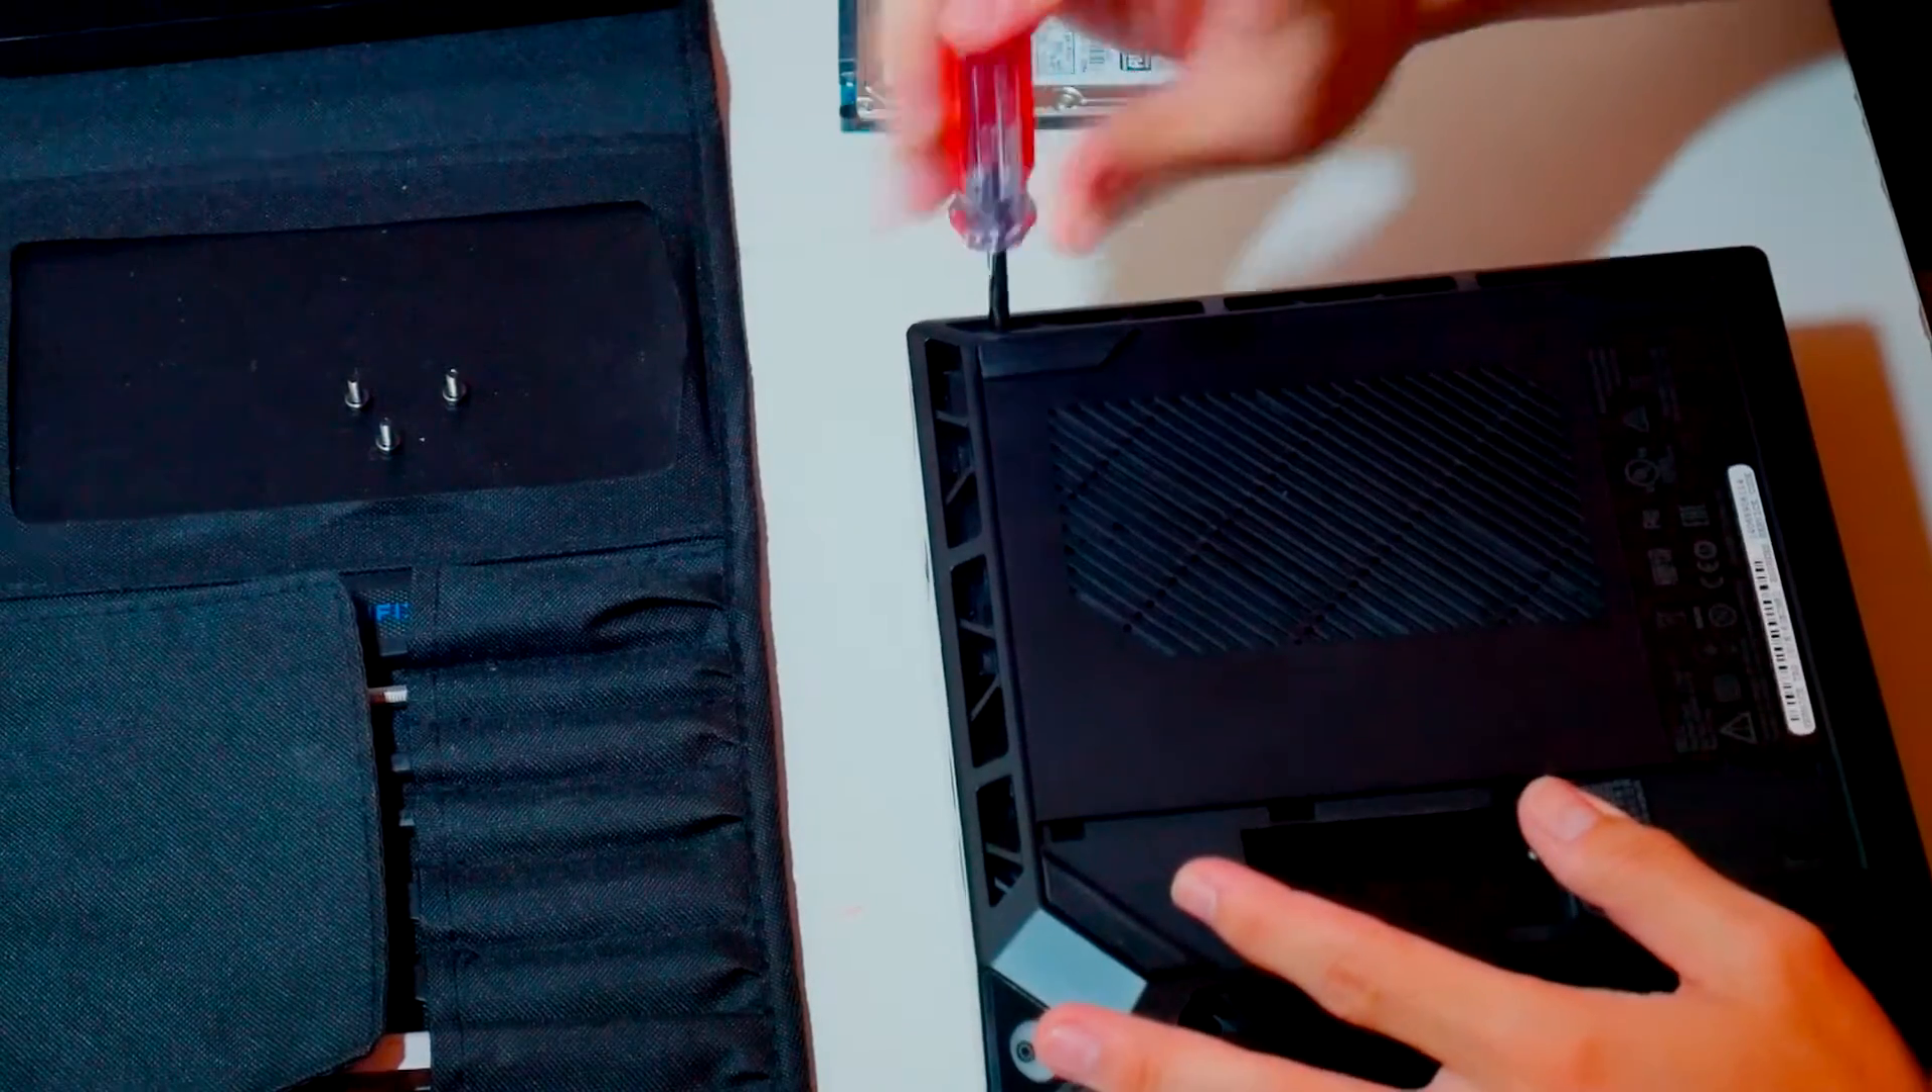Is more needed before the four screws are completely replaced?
Yes.